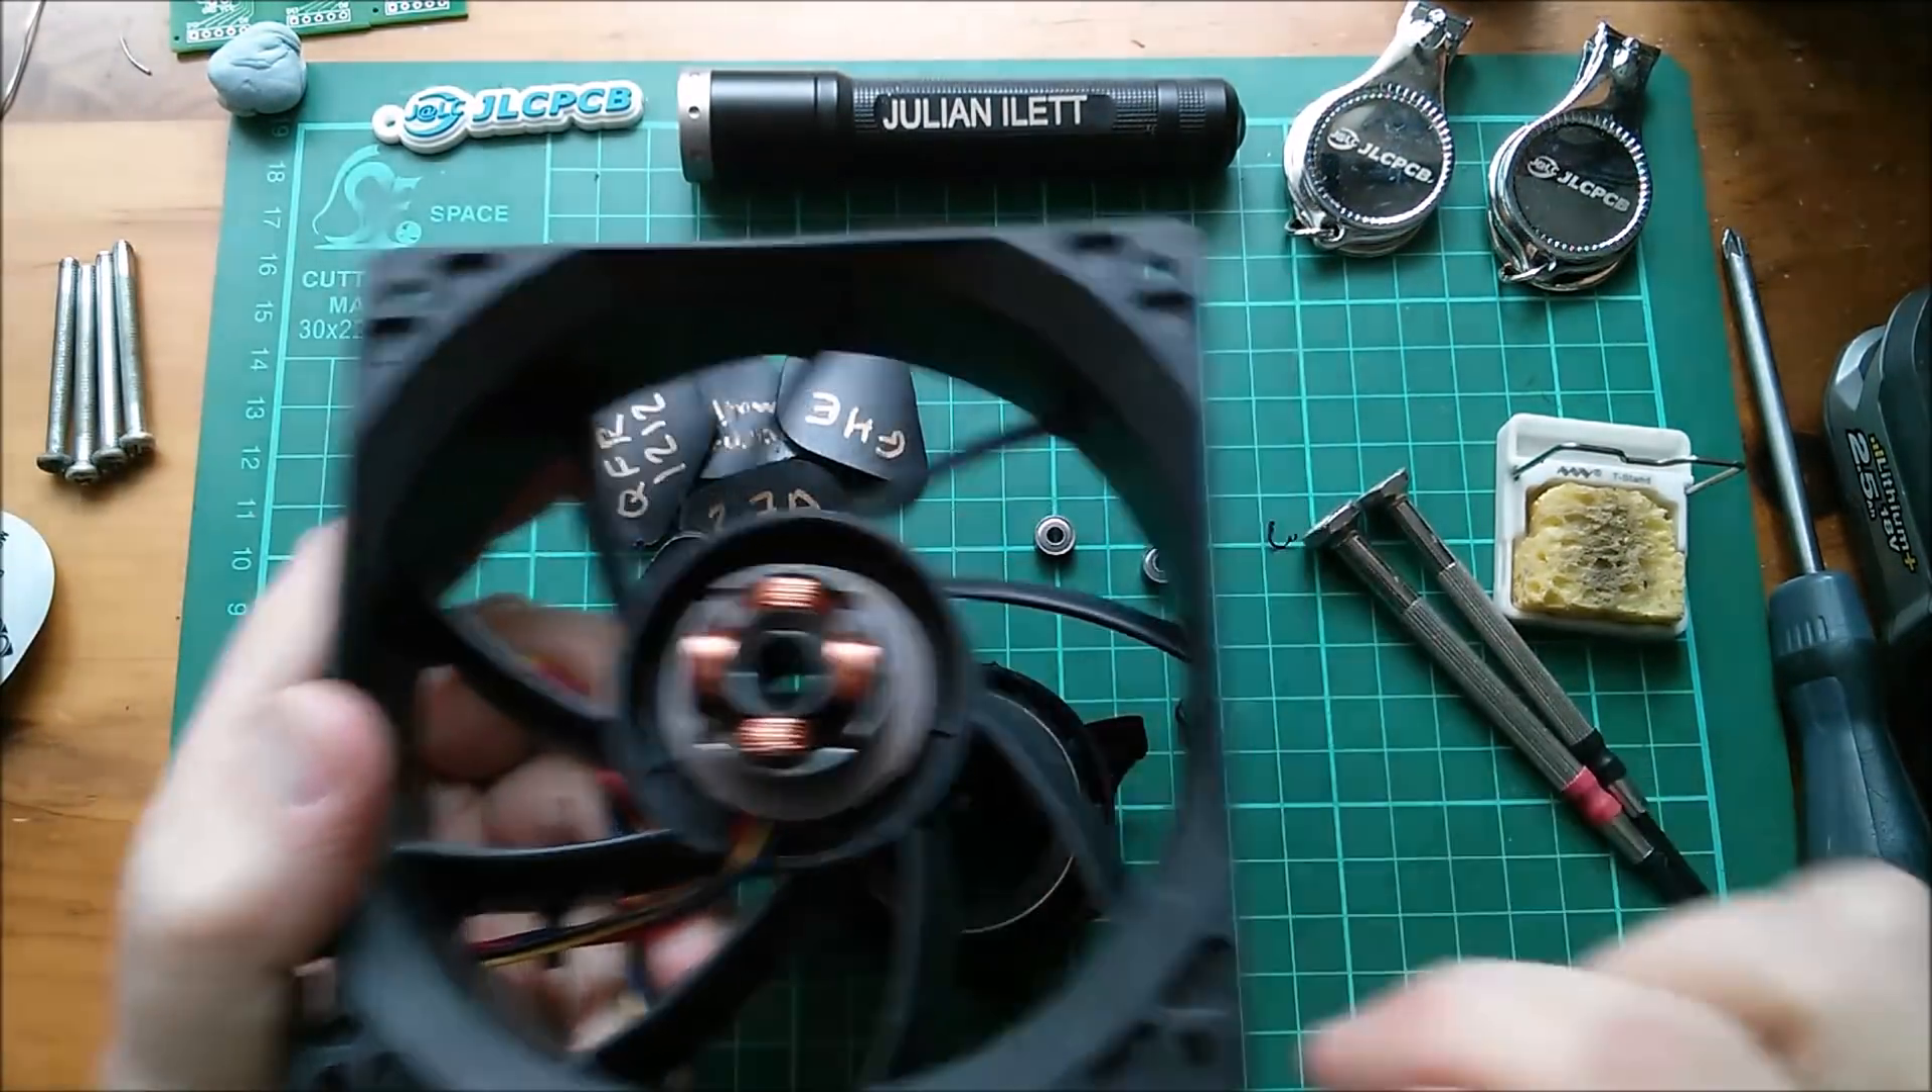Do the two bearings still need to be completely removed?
No.